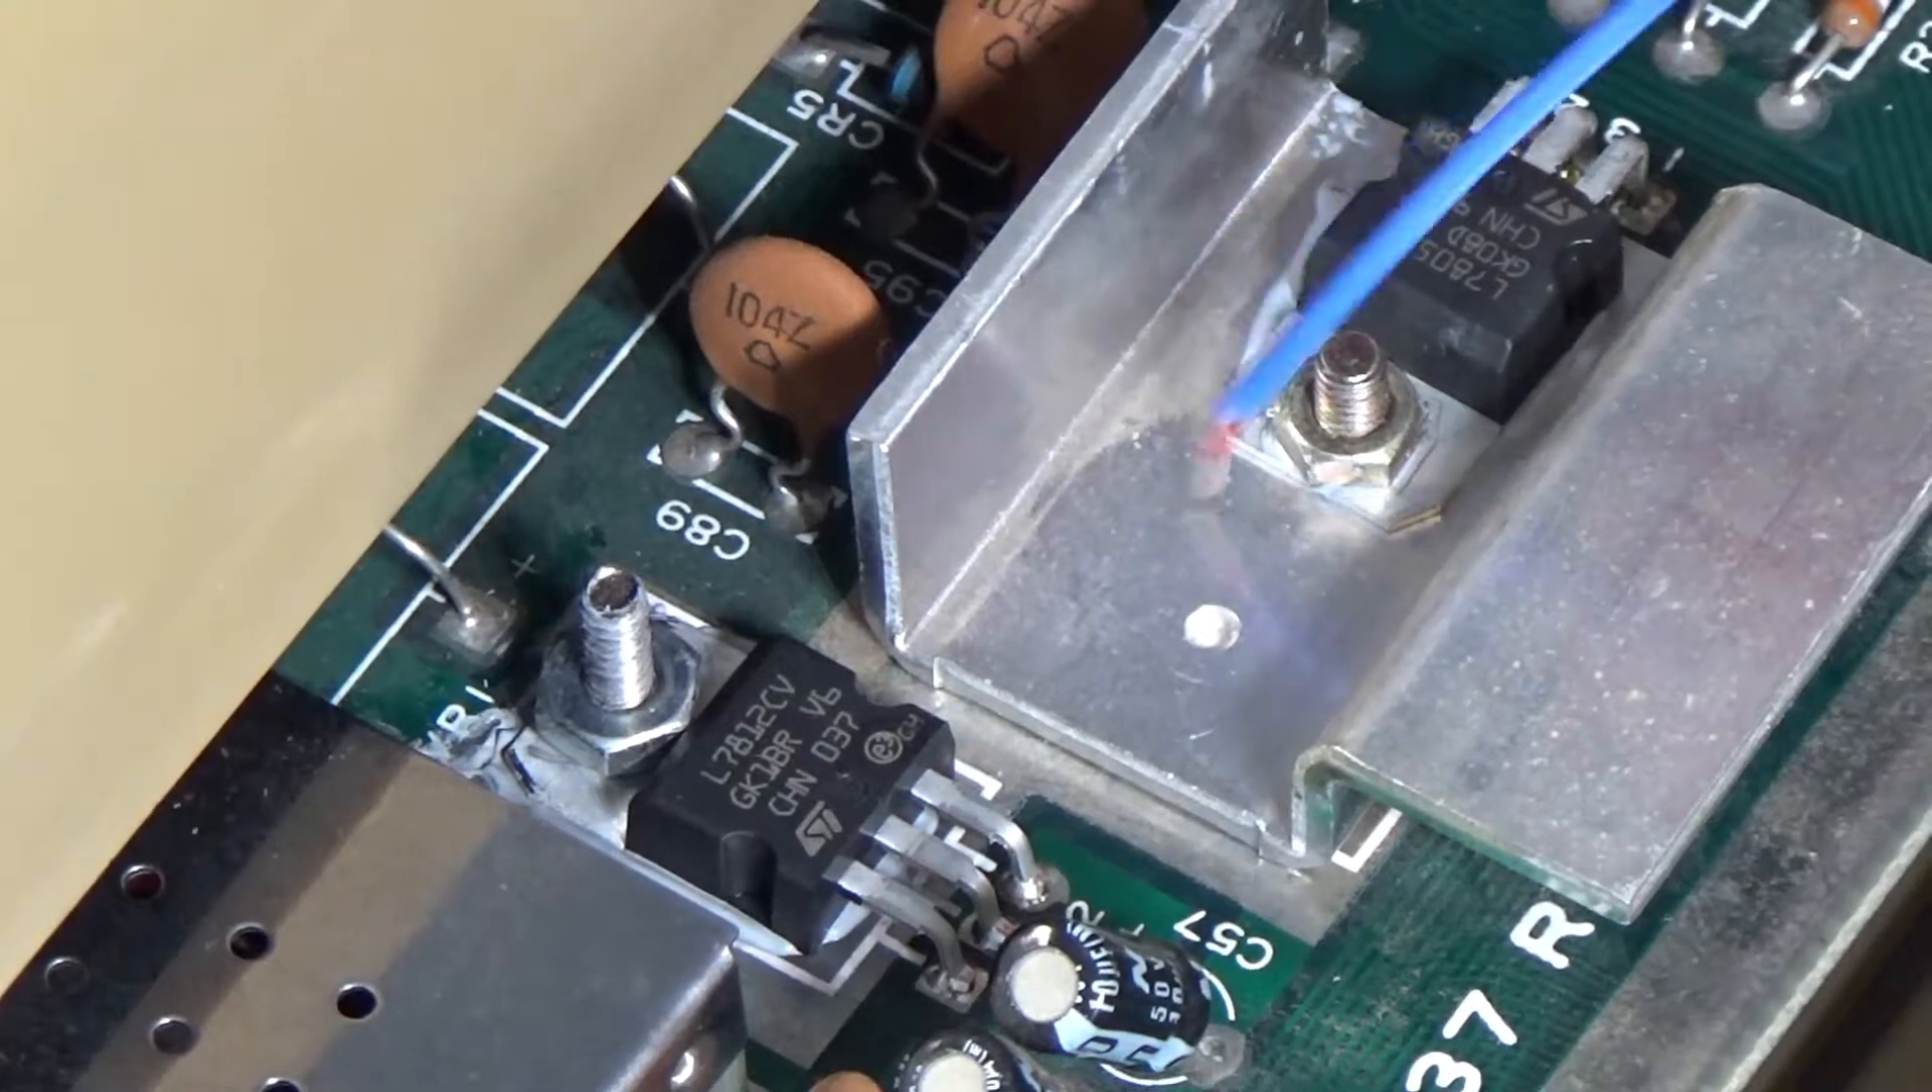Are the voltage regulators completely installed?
Yes.